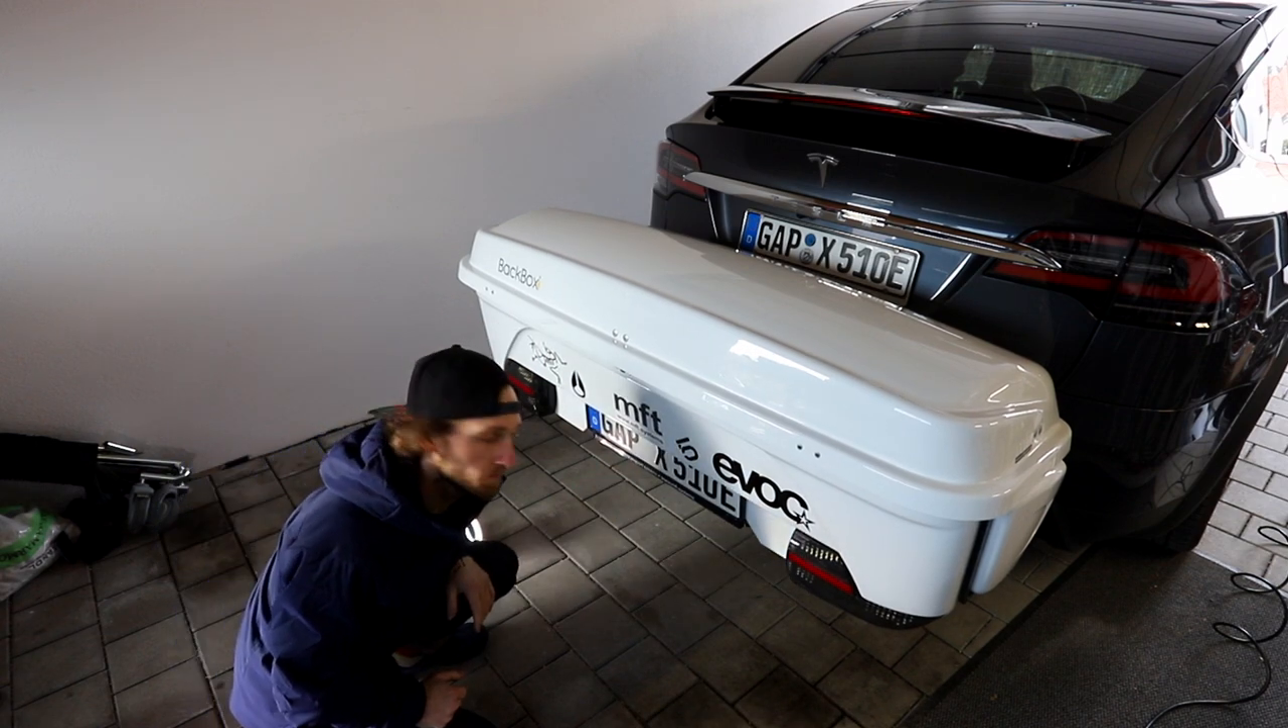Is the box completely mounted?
Yes.